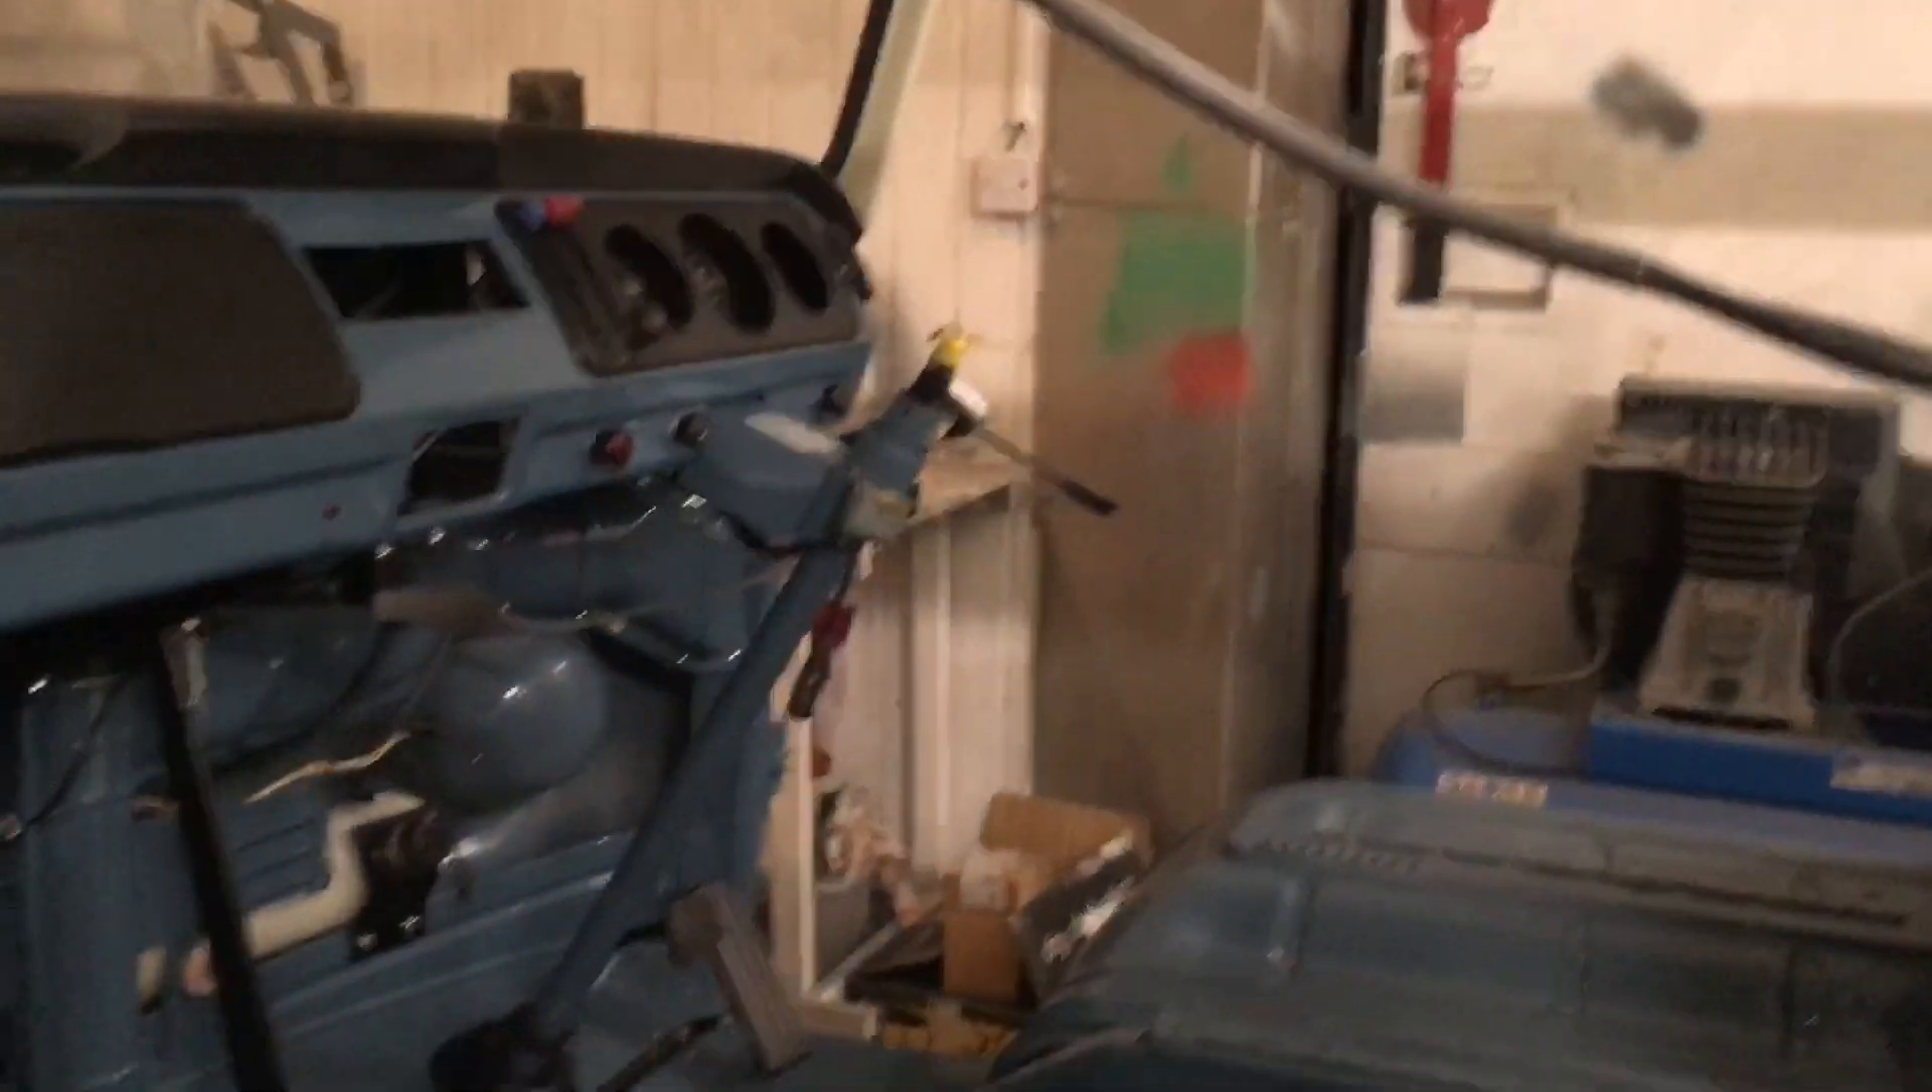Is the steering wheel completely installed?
No.